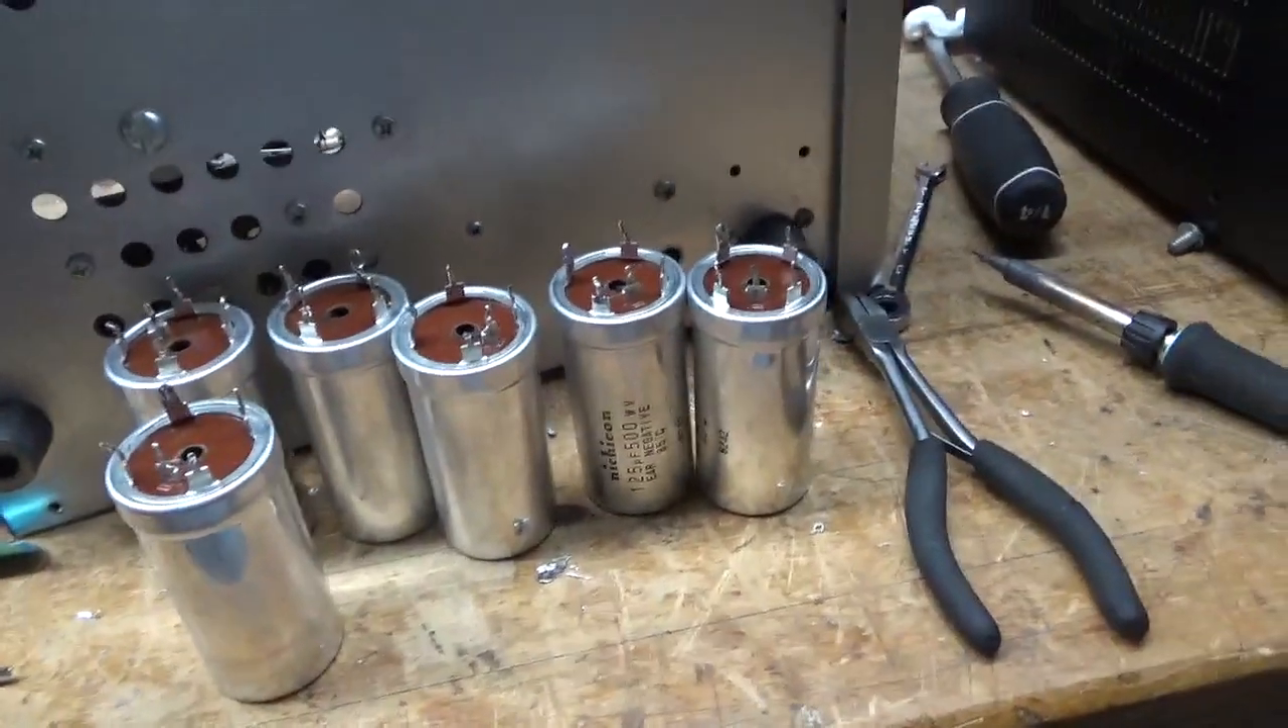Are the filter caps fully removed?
Yes.